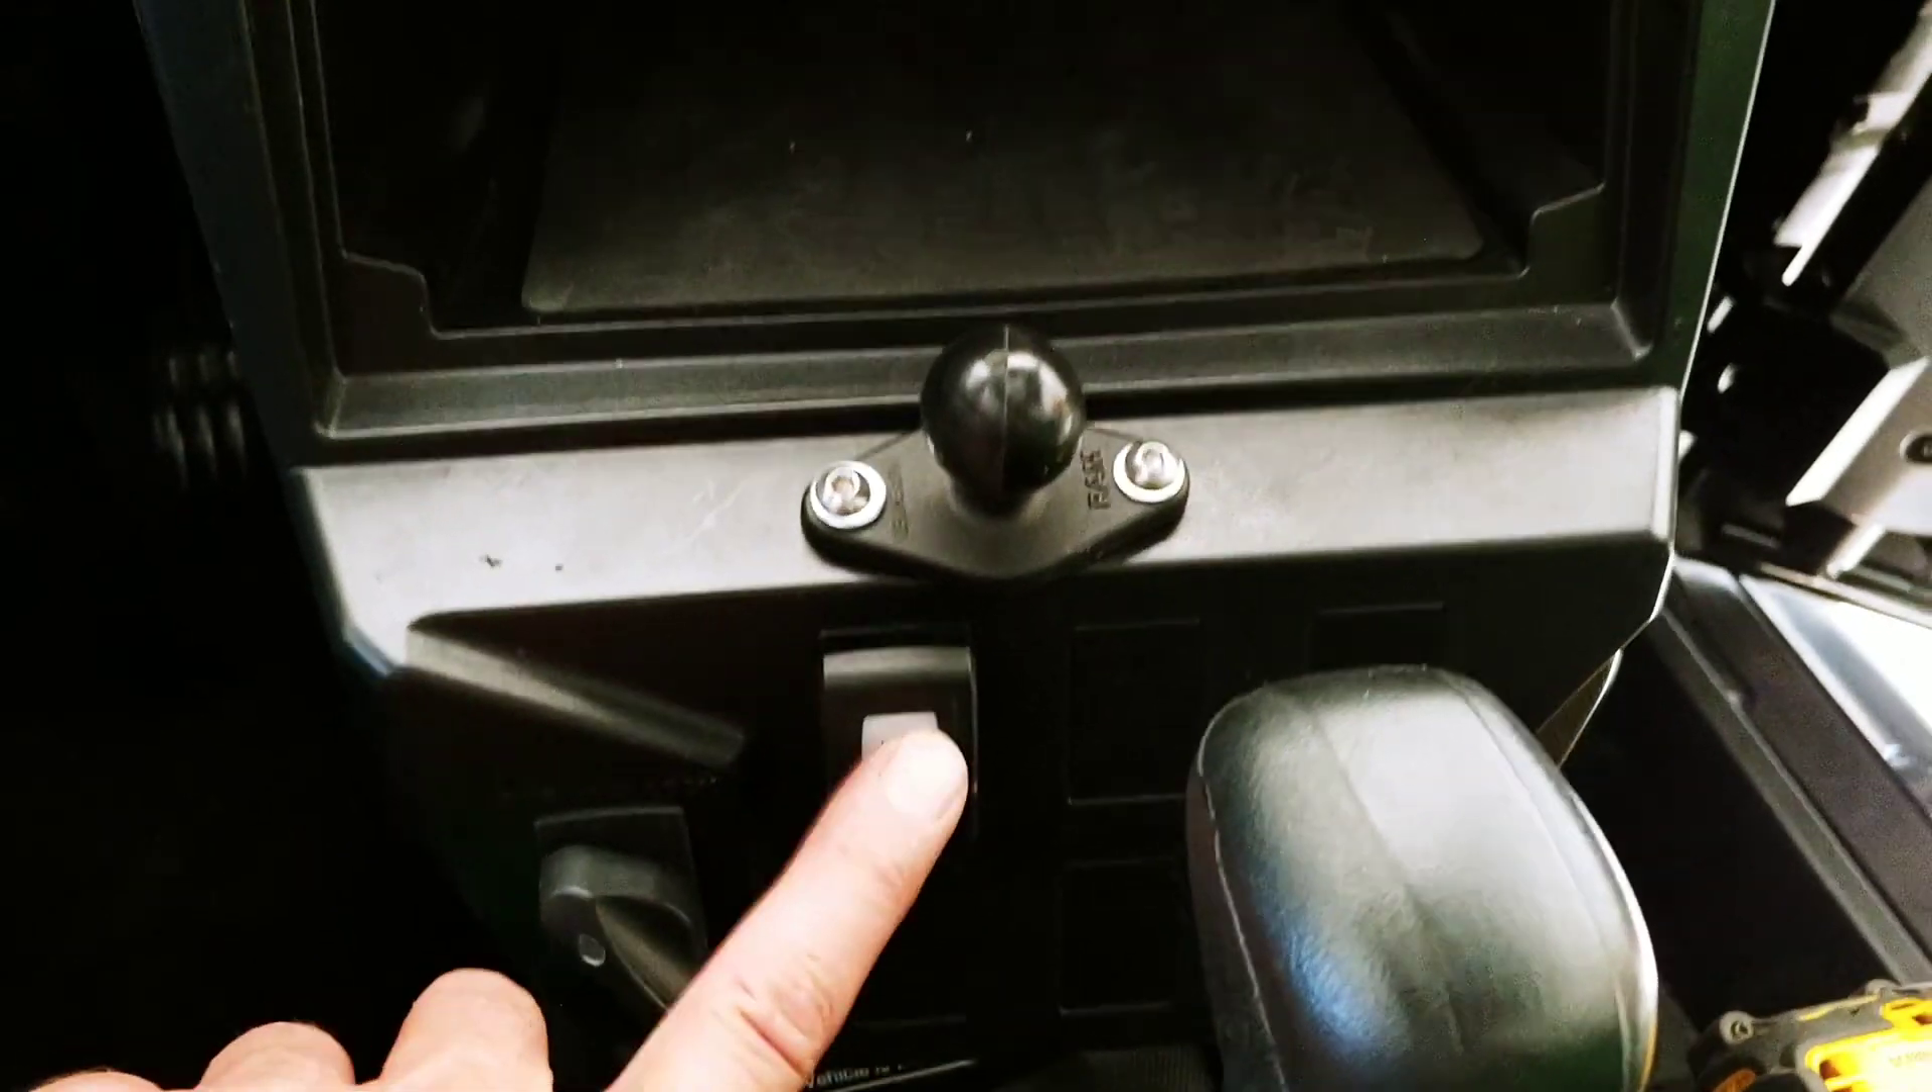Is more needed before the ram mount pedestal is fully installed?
No.